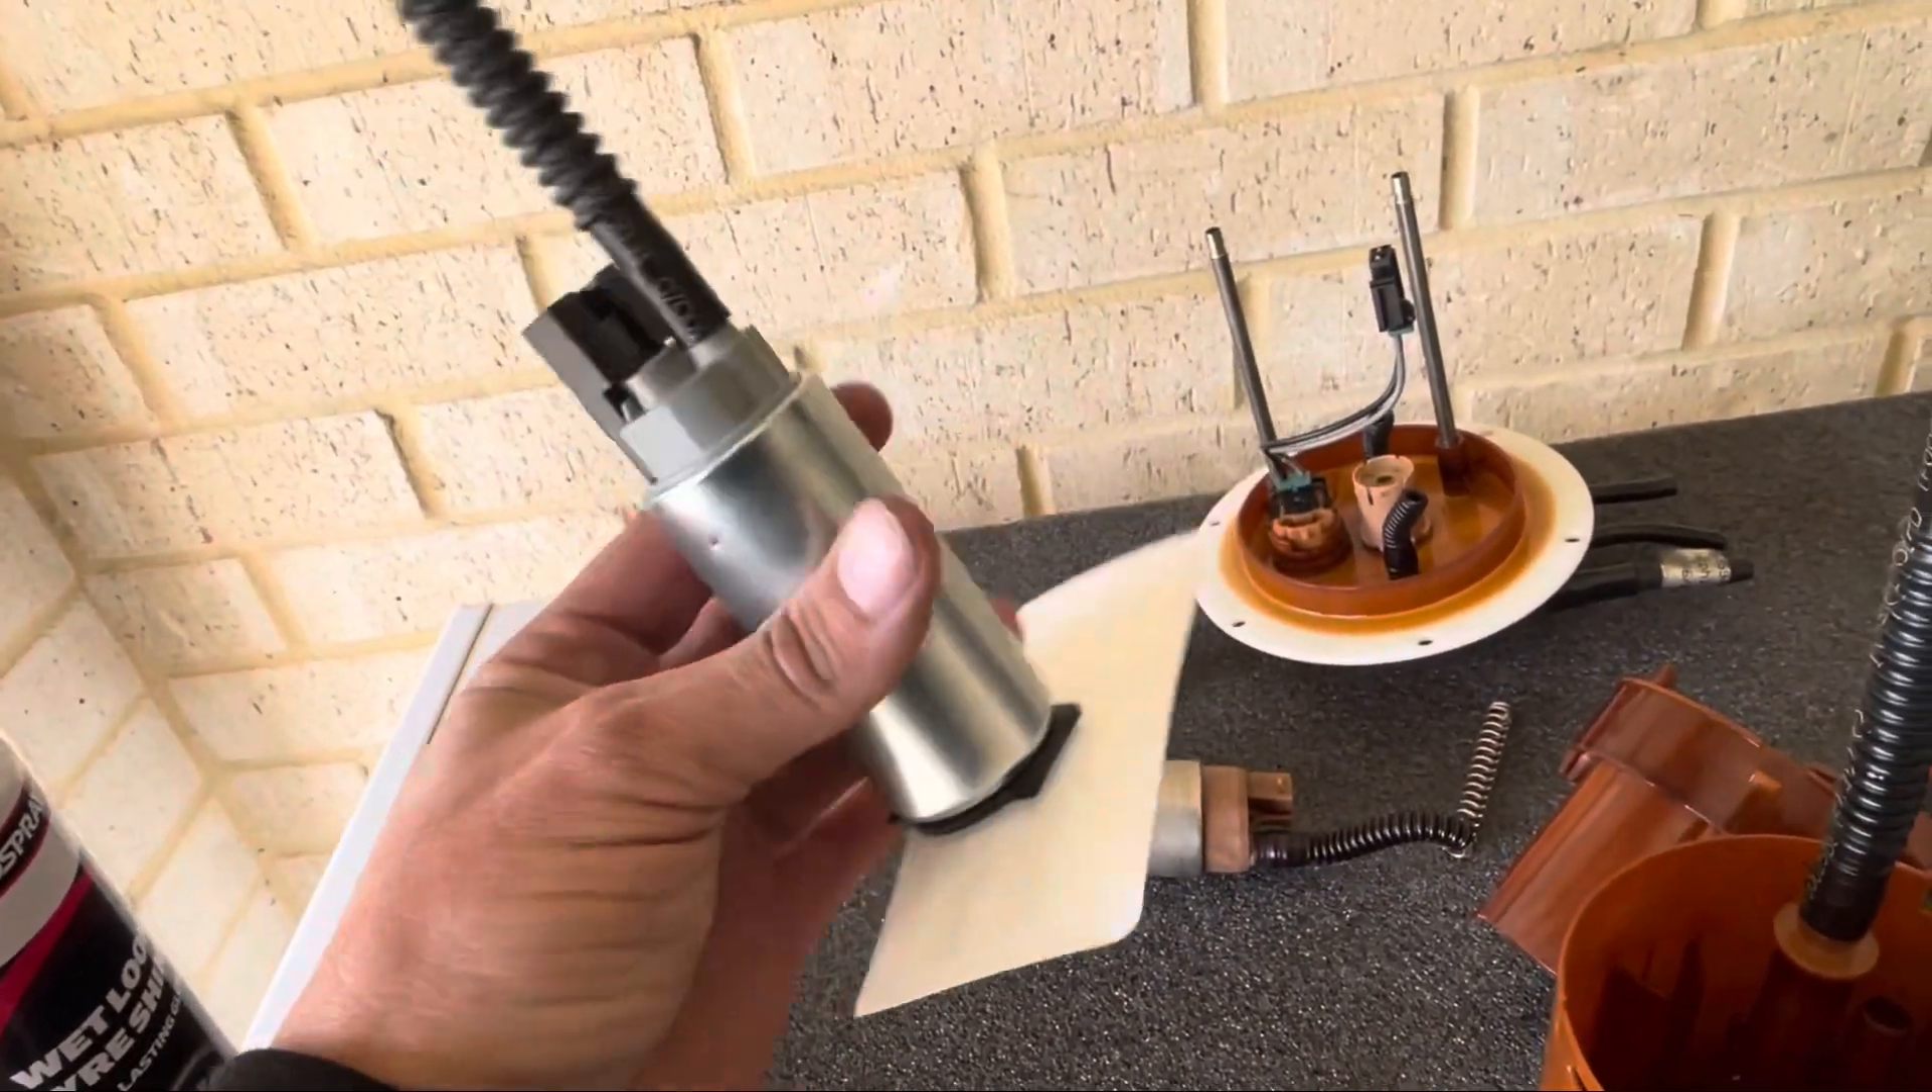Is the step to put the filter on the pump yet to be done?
No.